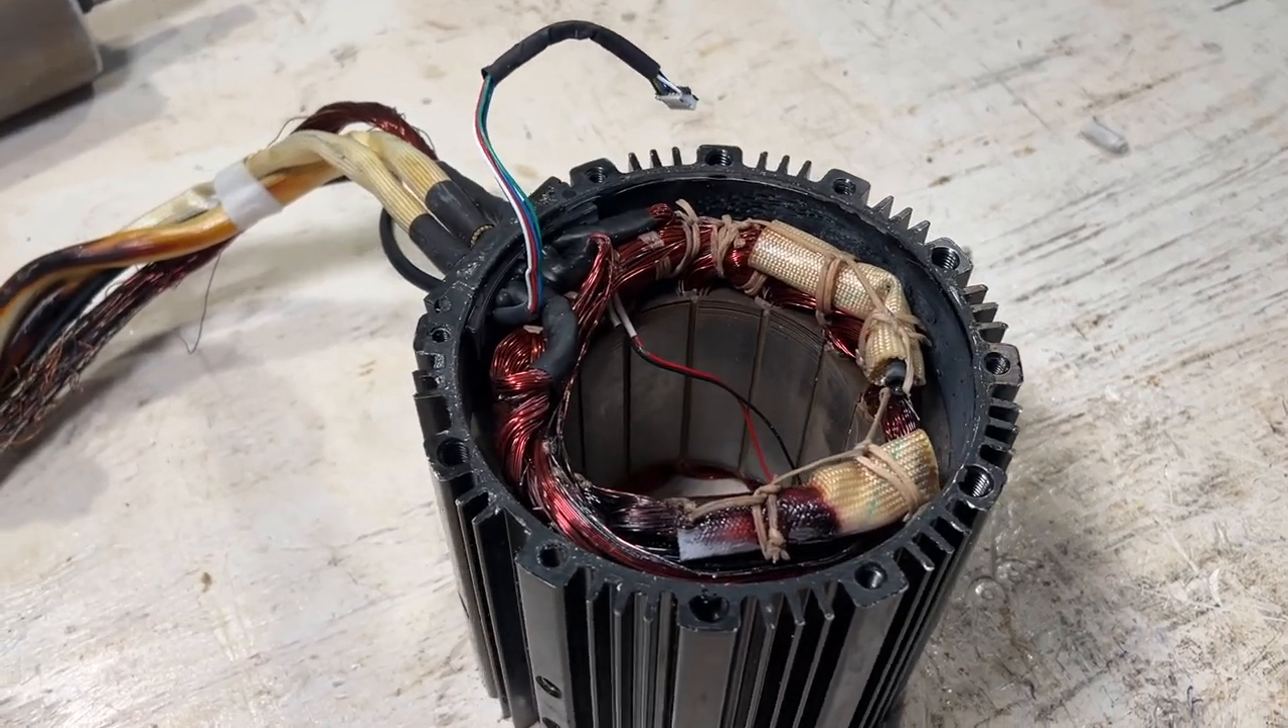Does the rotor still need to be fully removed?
No.